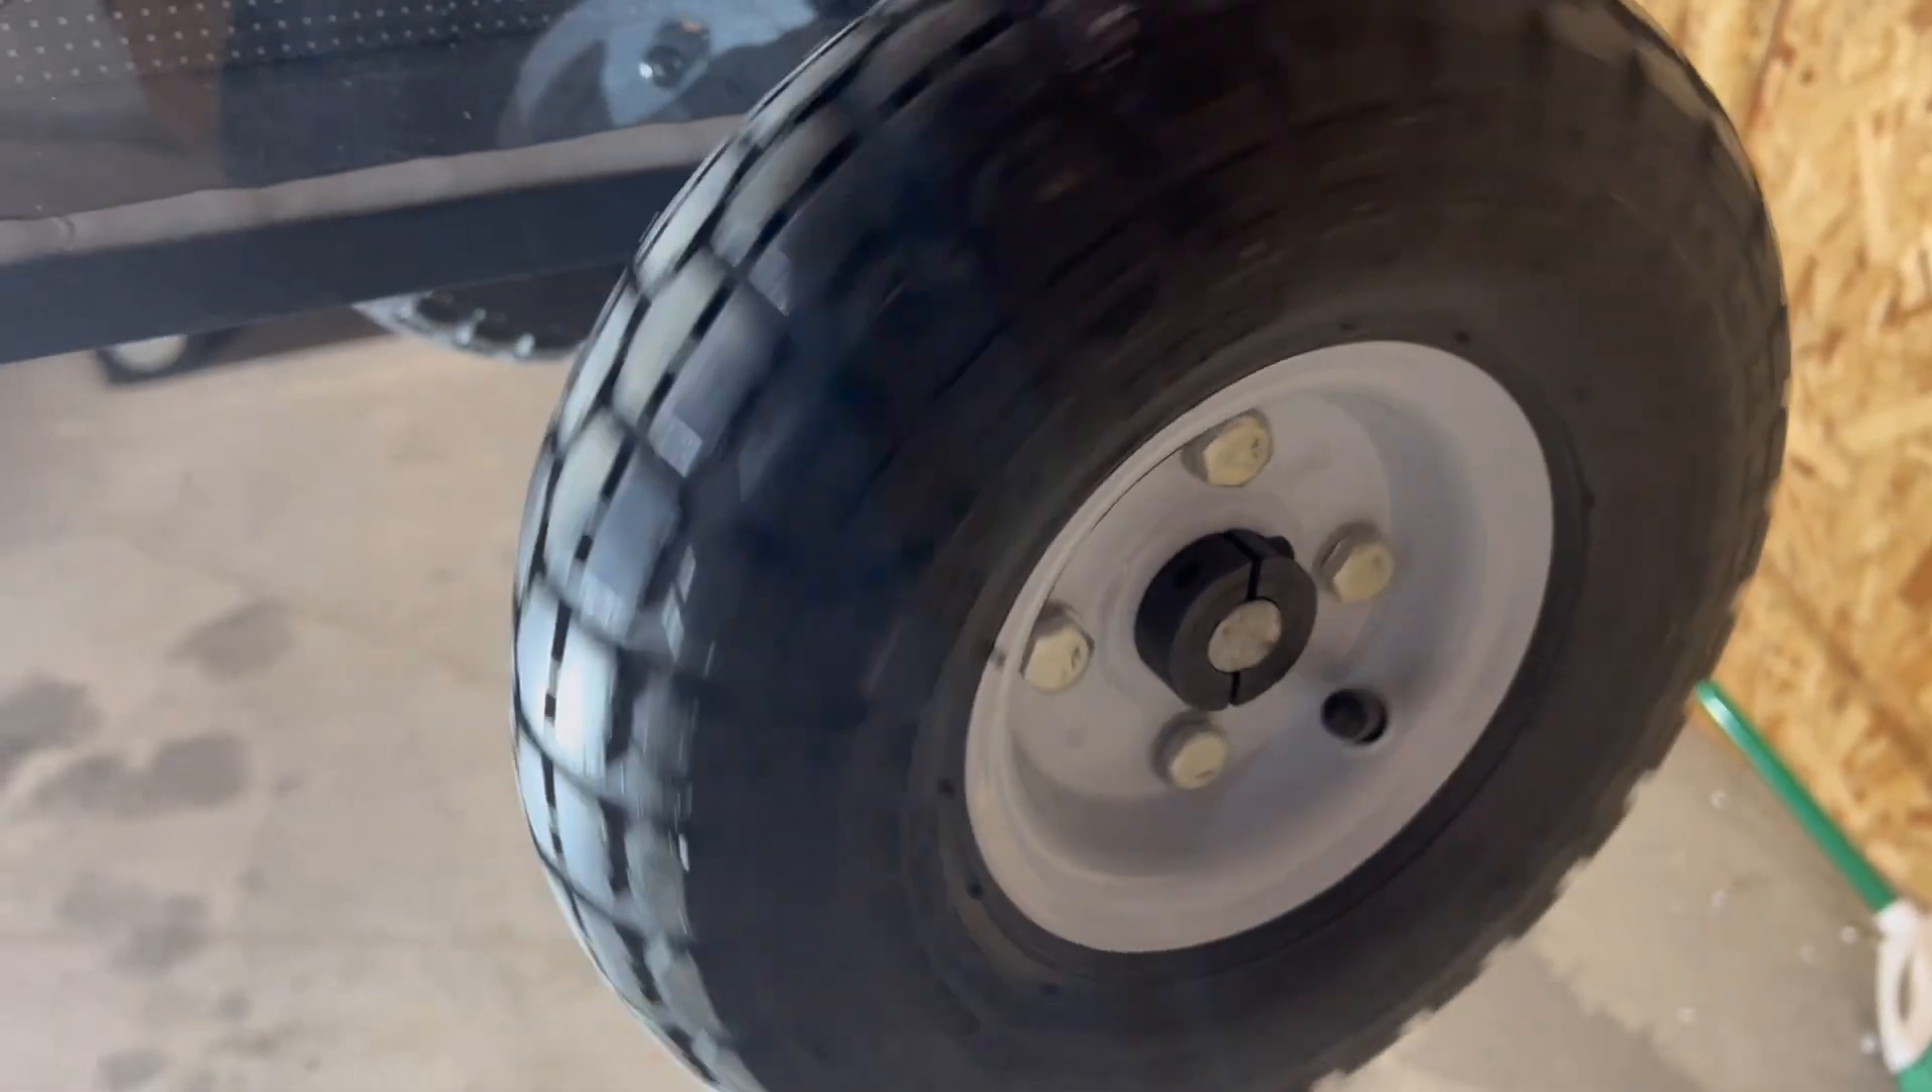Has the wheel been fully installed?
Yes.